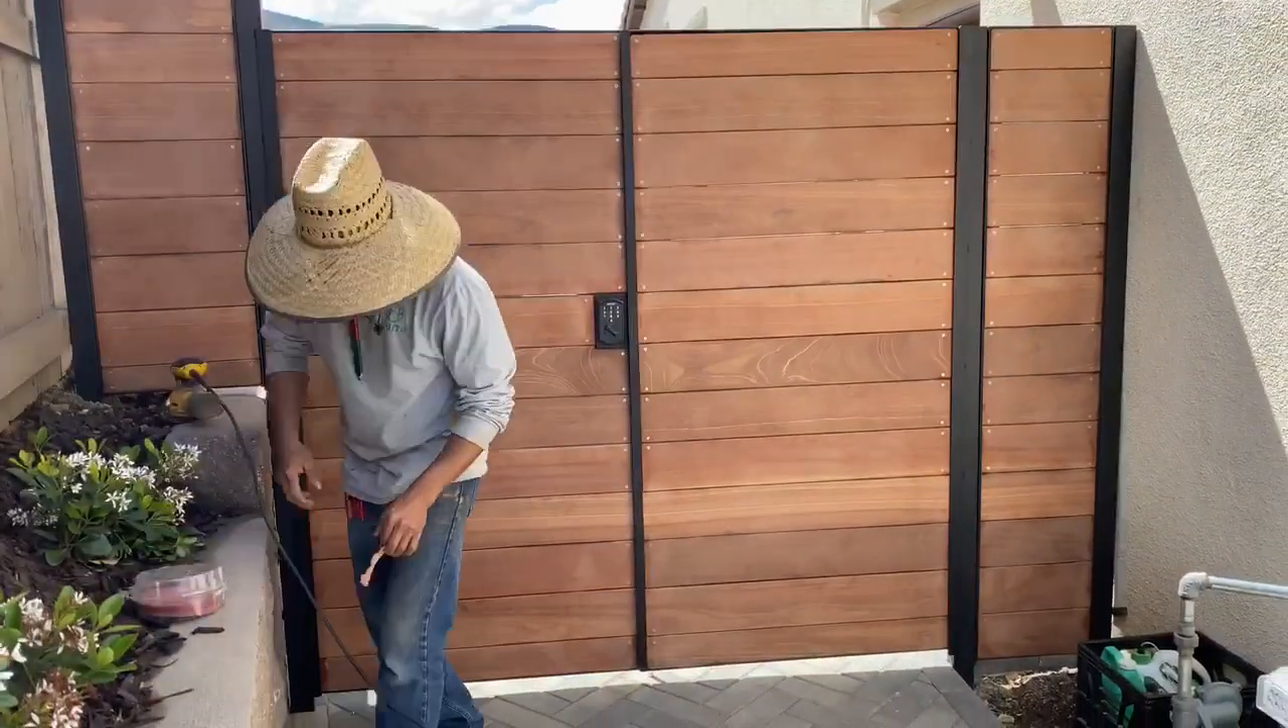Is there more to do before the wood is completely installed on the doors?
No.